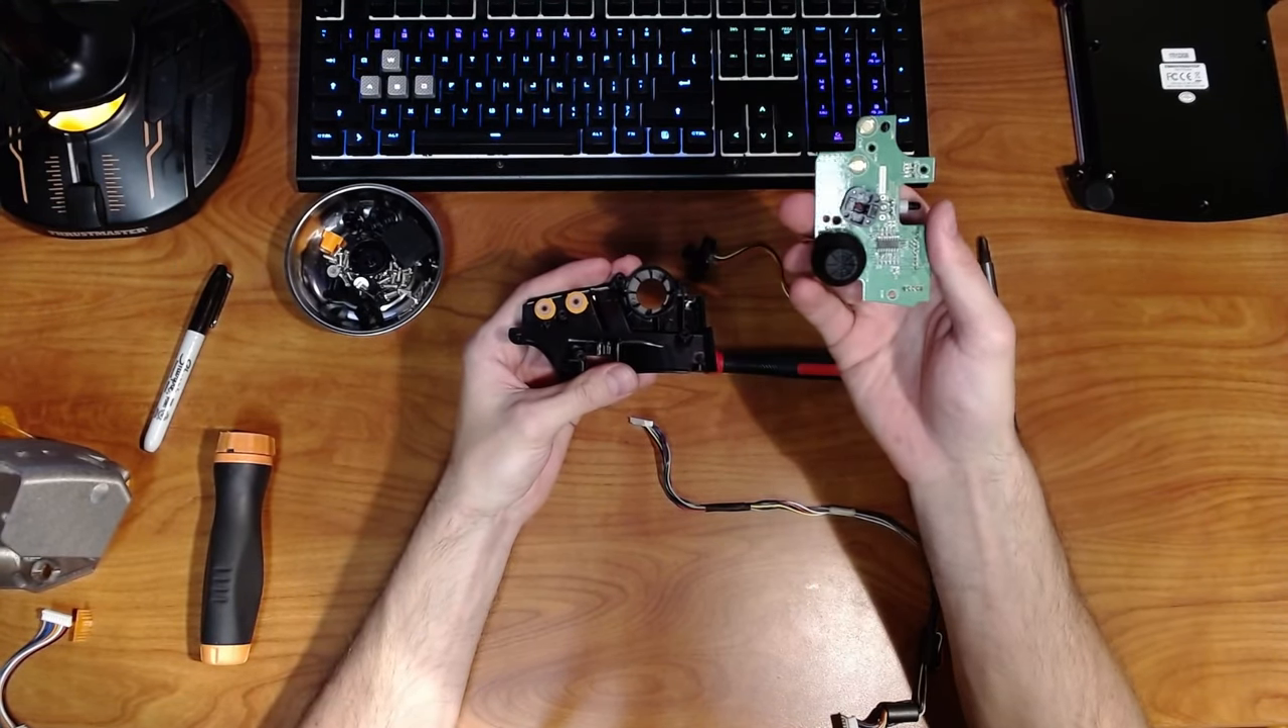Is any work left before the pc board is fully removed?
No.